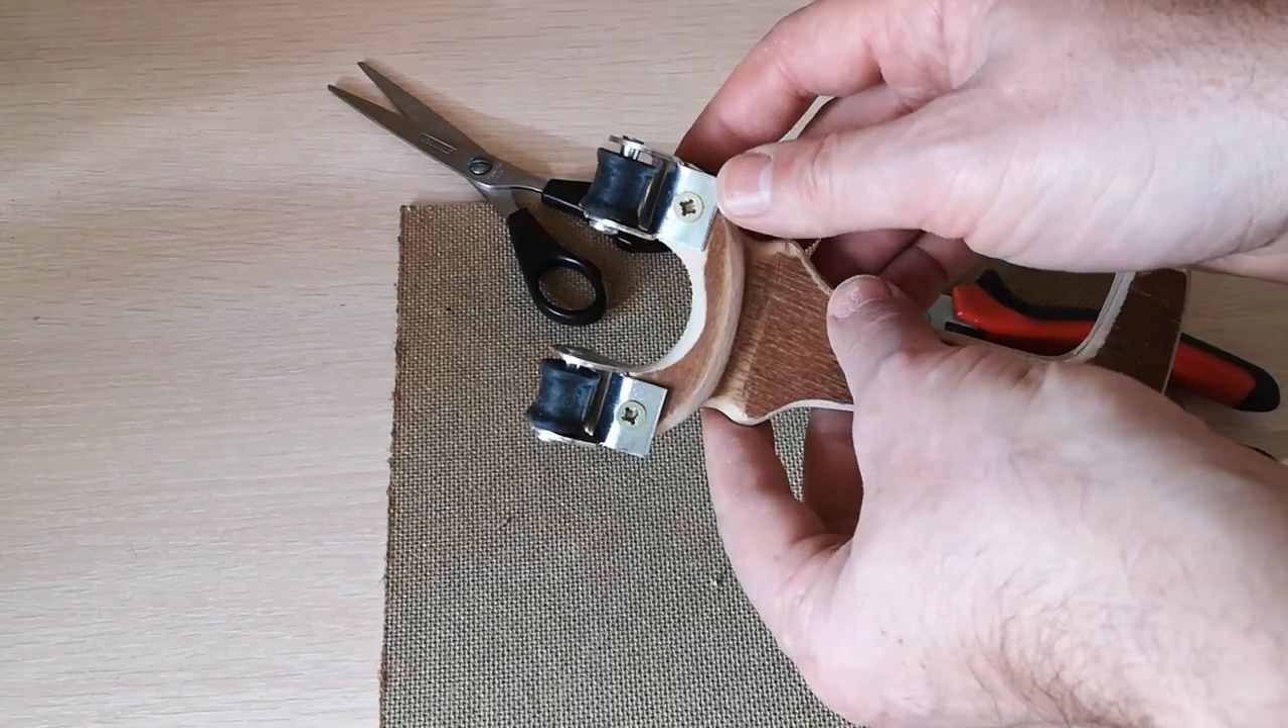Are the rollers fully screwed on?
Yes.